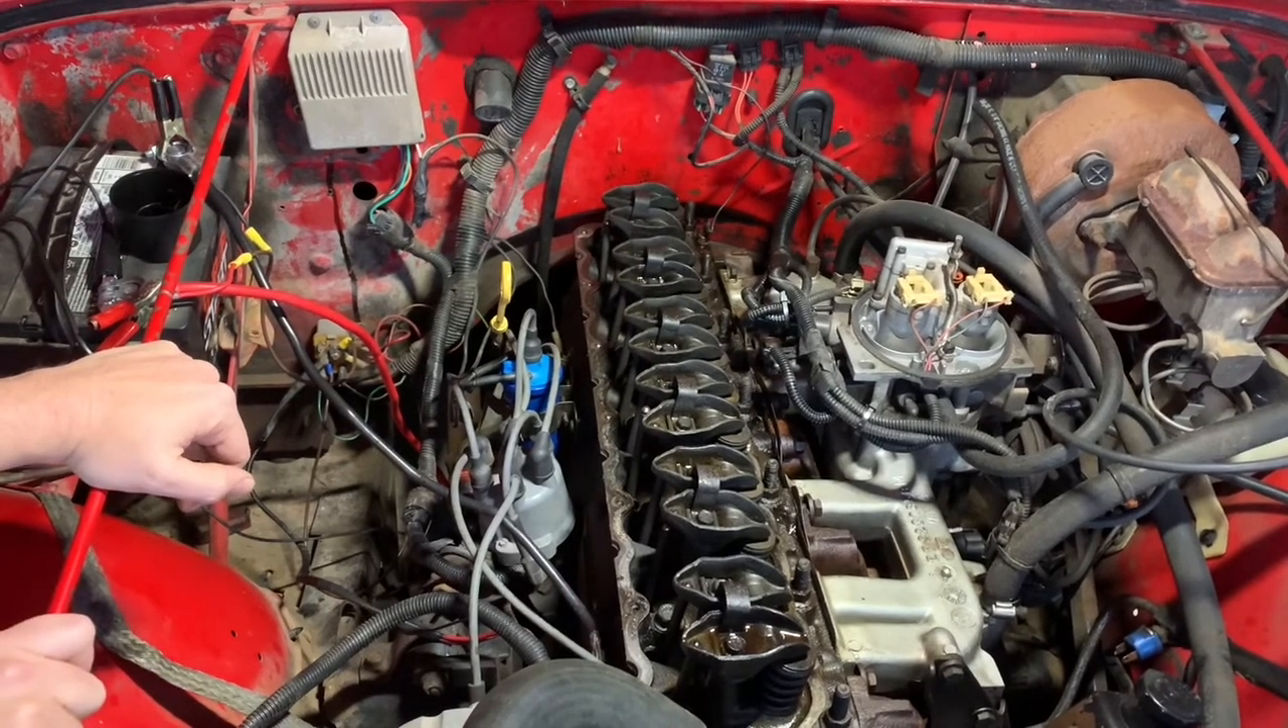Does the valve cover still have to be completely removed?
No.